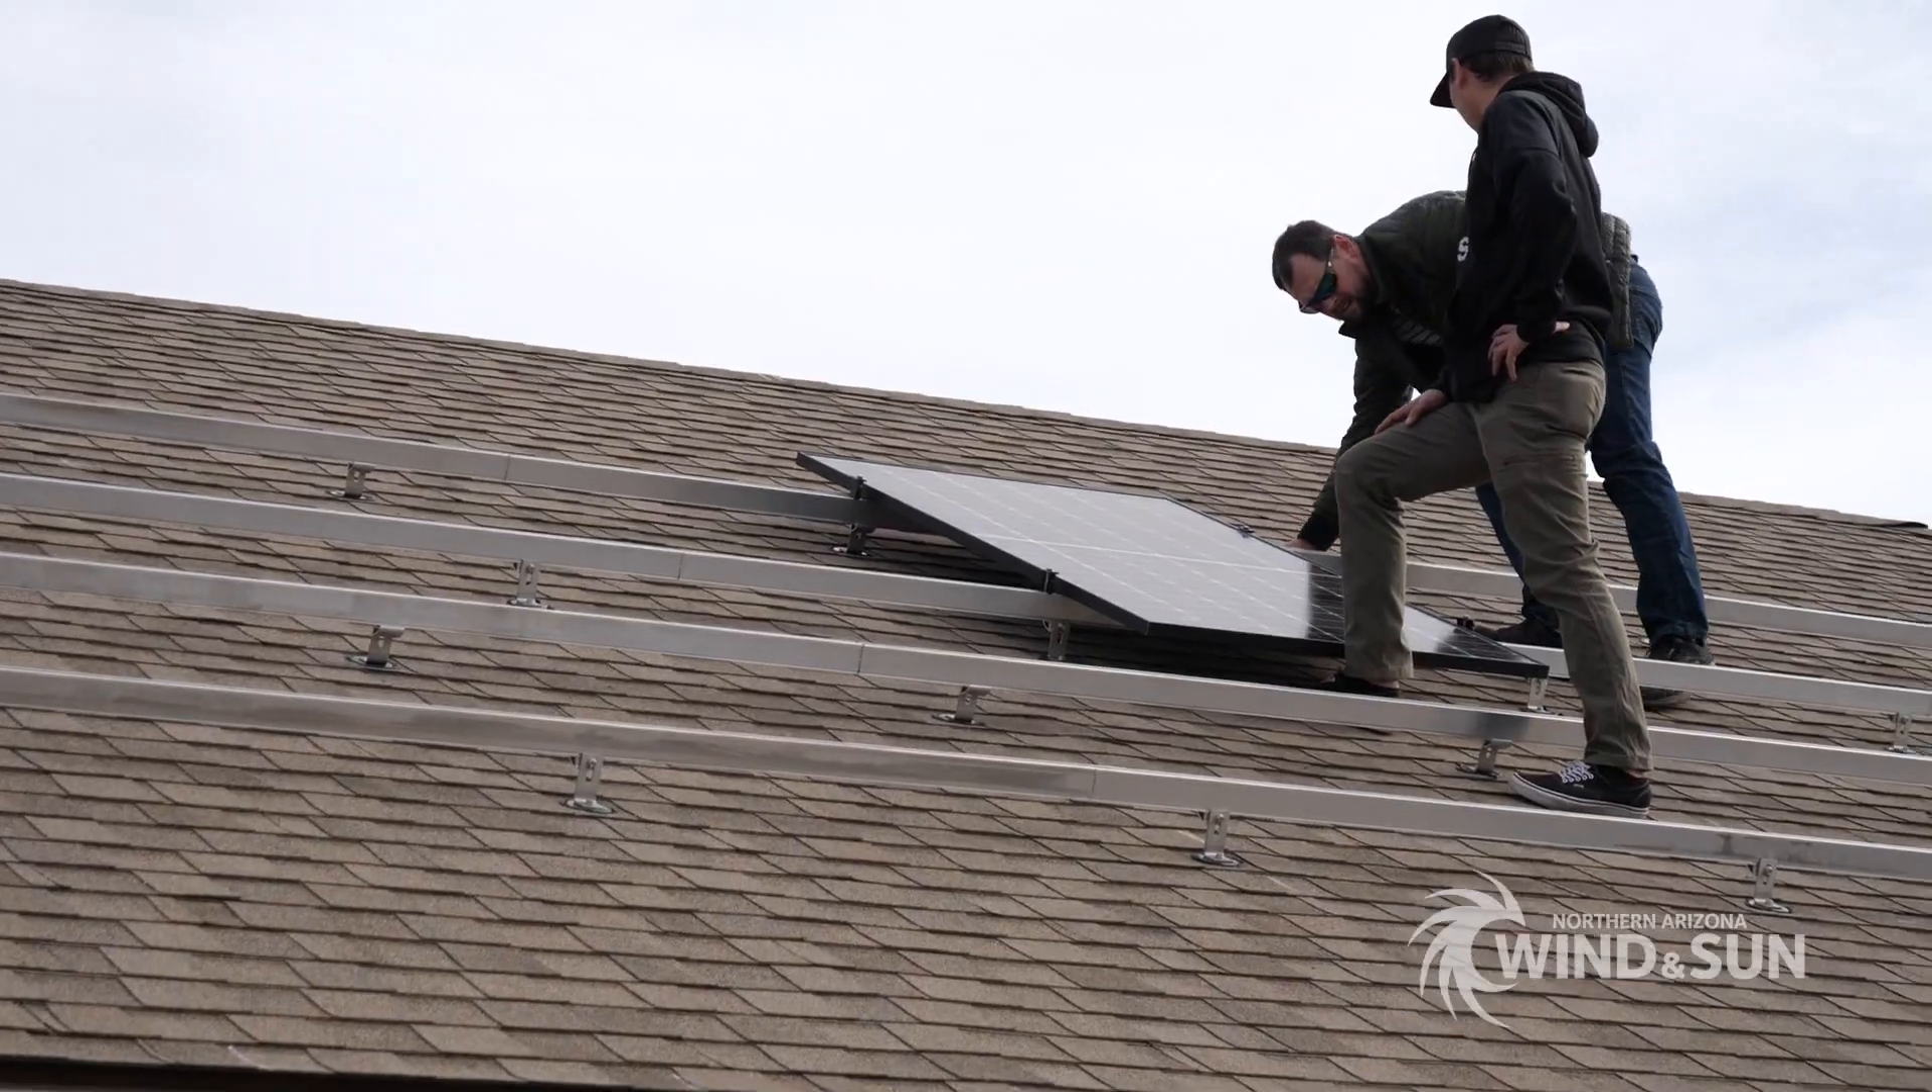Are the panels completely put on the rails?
No.